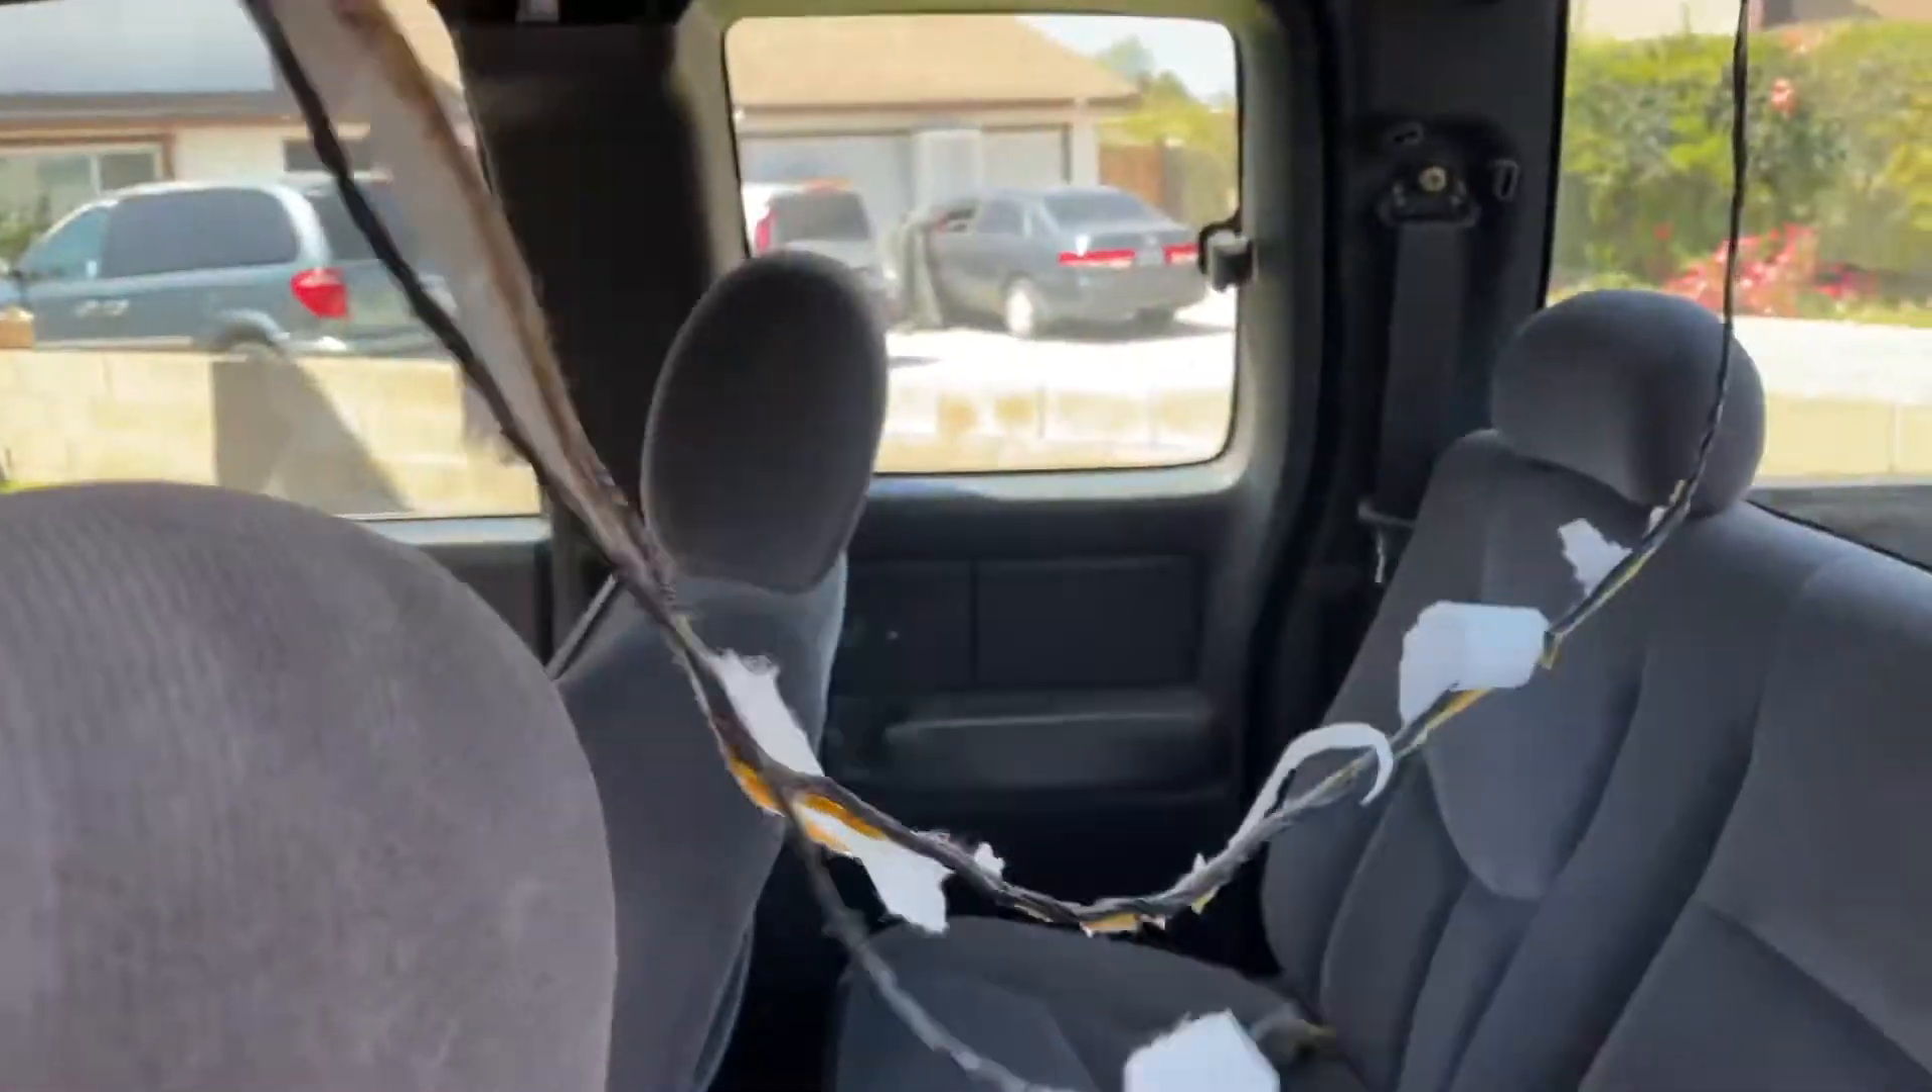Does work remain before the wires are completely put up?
Yes.